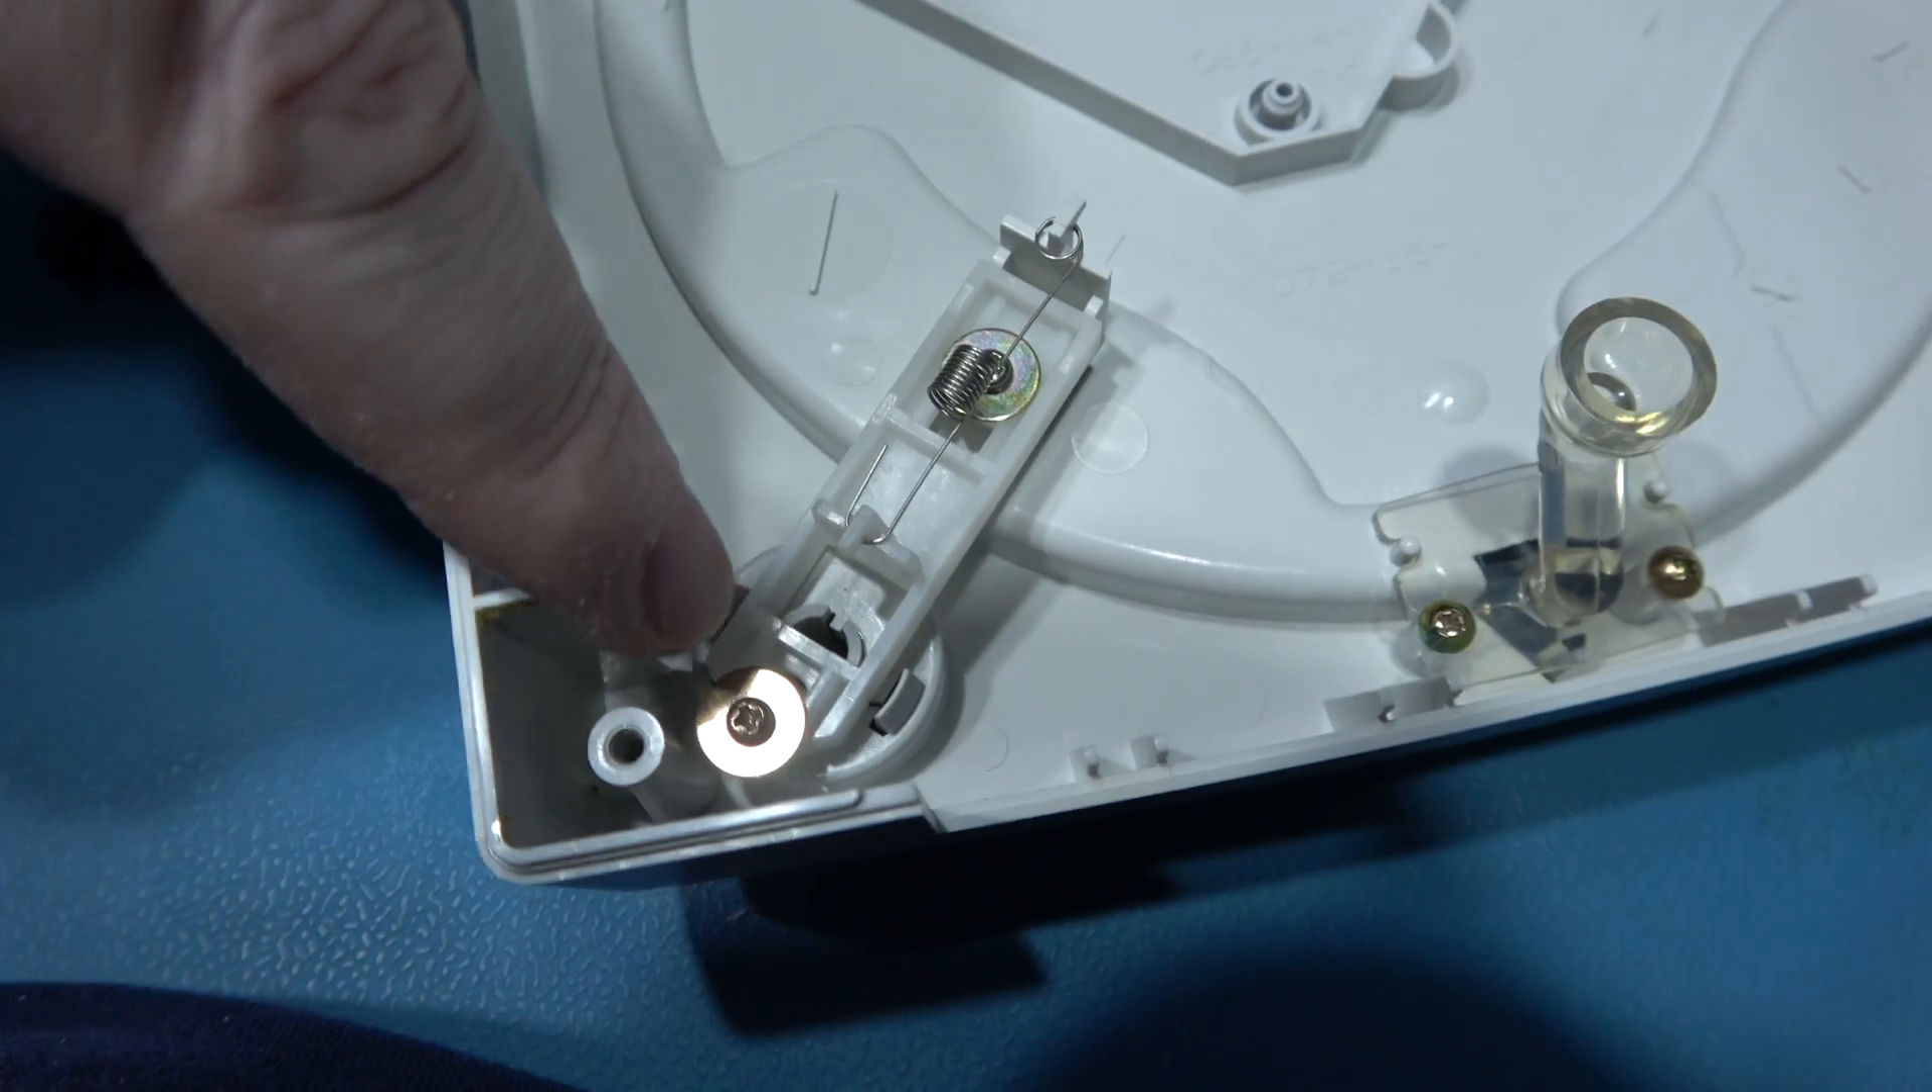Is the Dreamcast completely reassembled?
No.